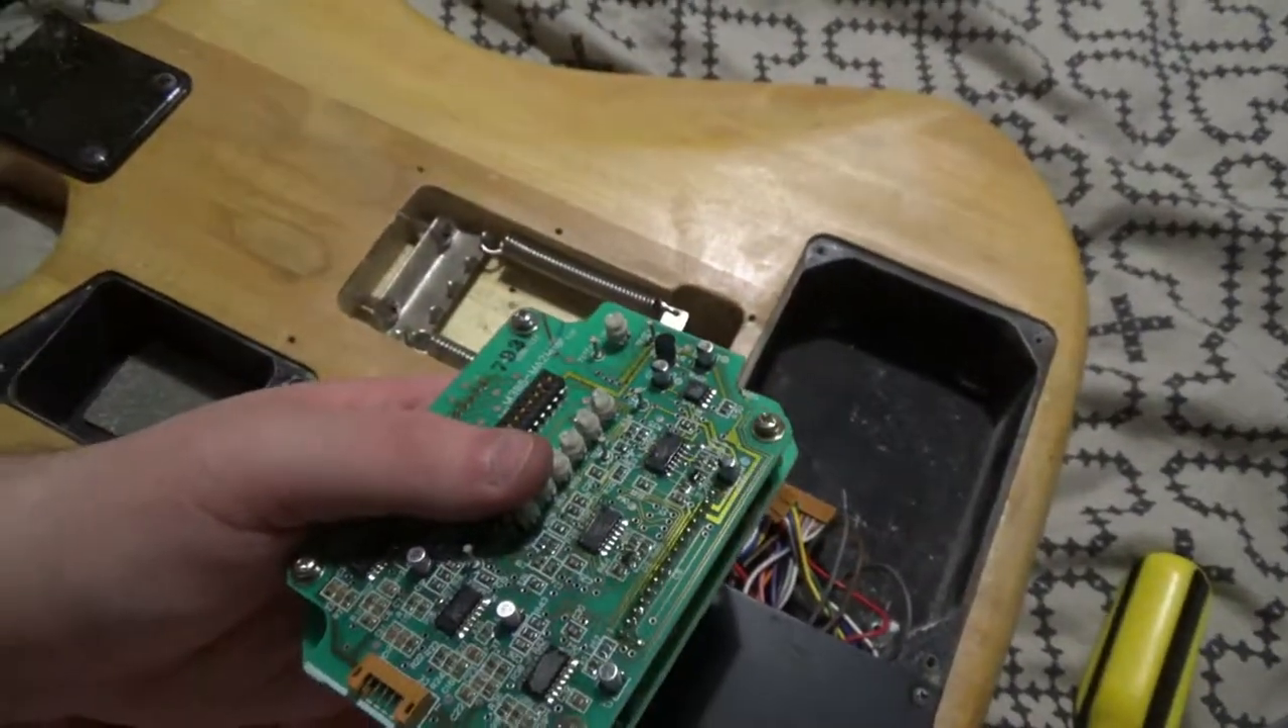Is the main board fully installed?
No.